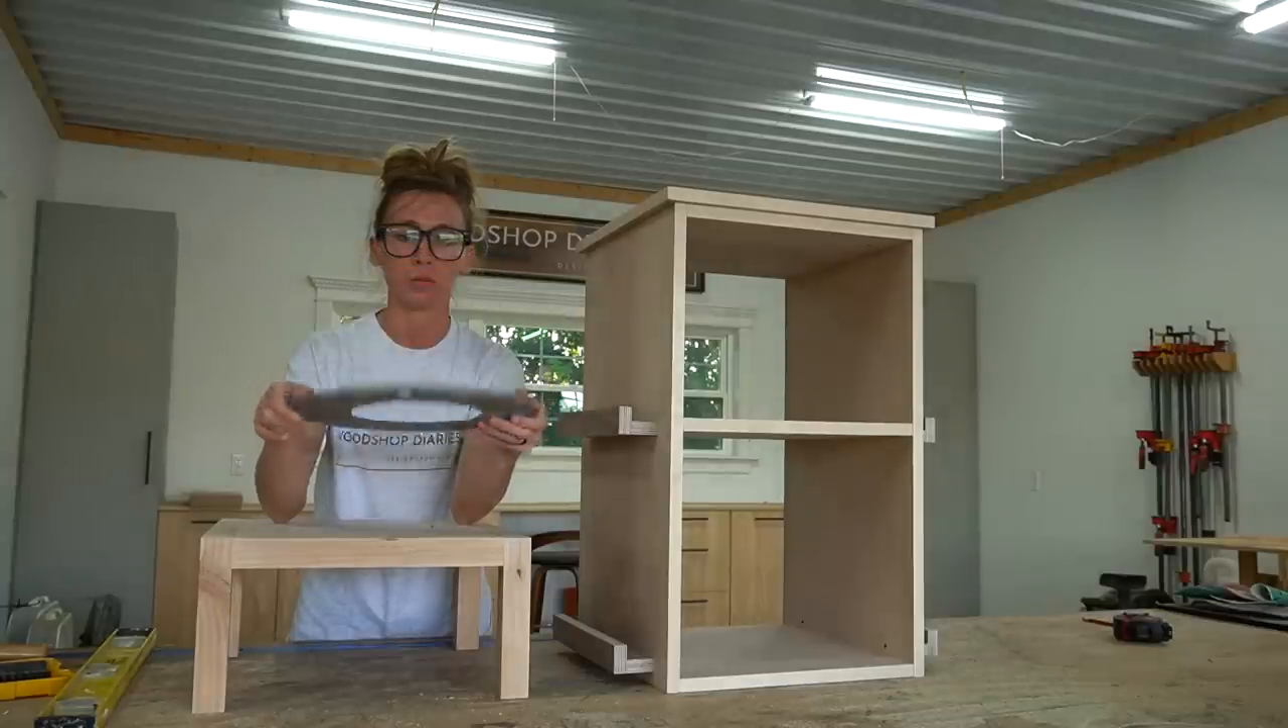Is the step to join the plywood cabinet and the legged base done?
No.